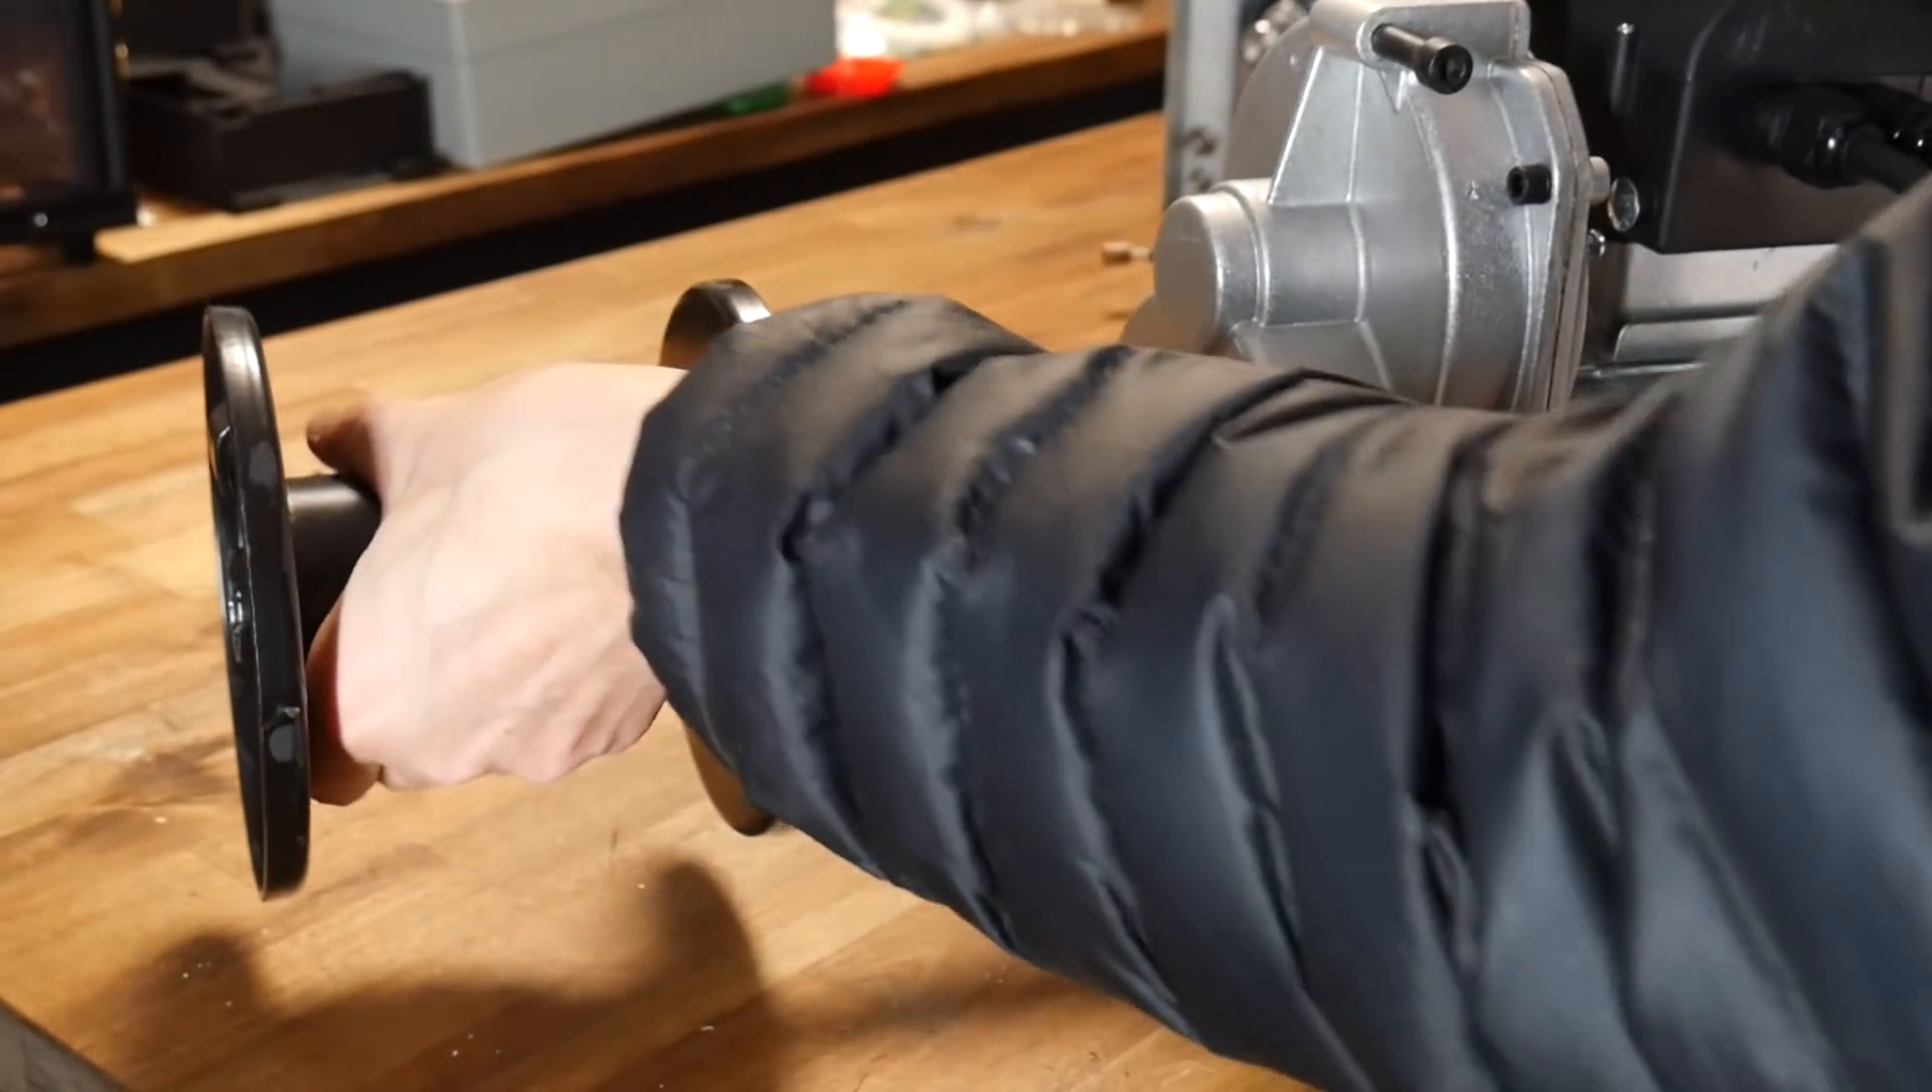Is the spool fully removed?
Yes.